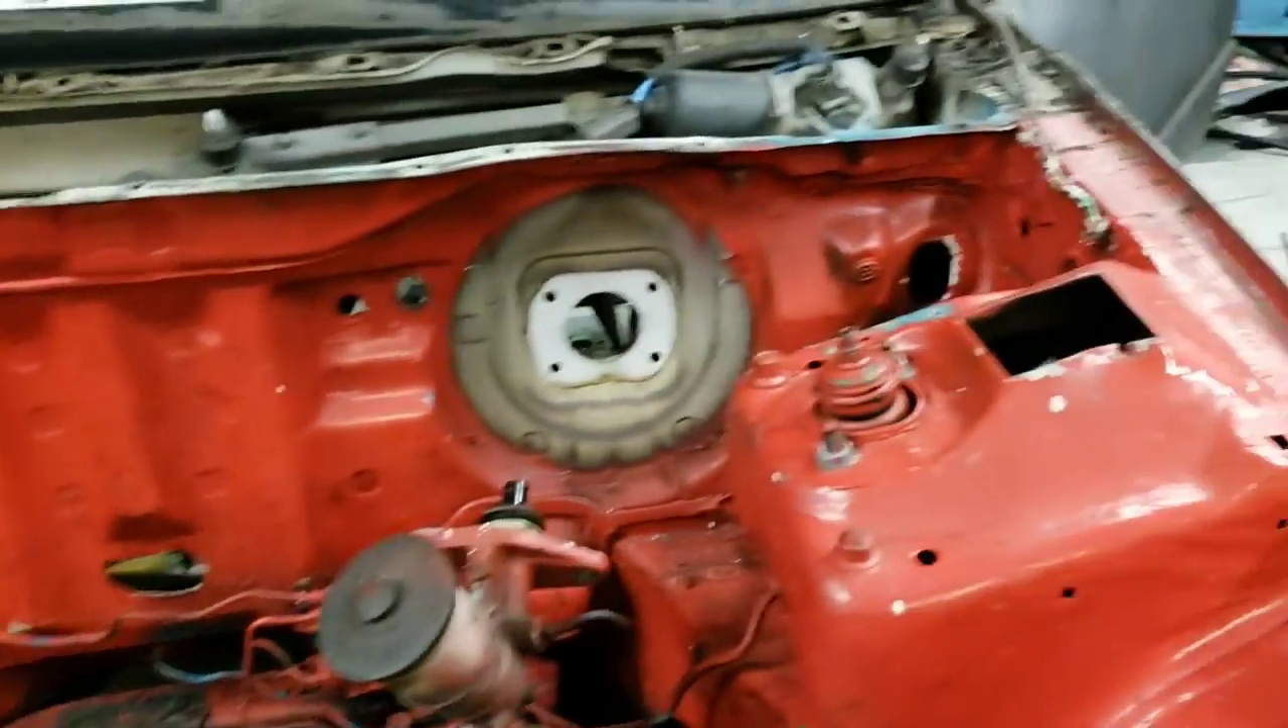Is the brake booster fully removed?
Yes.